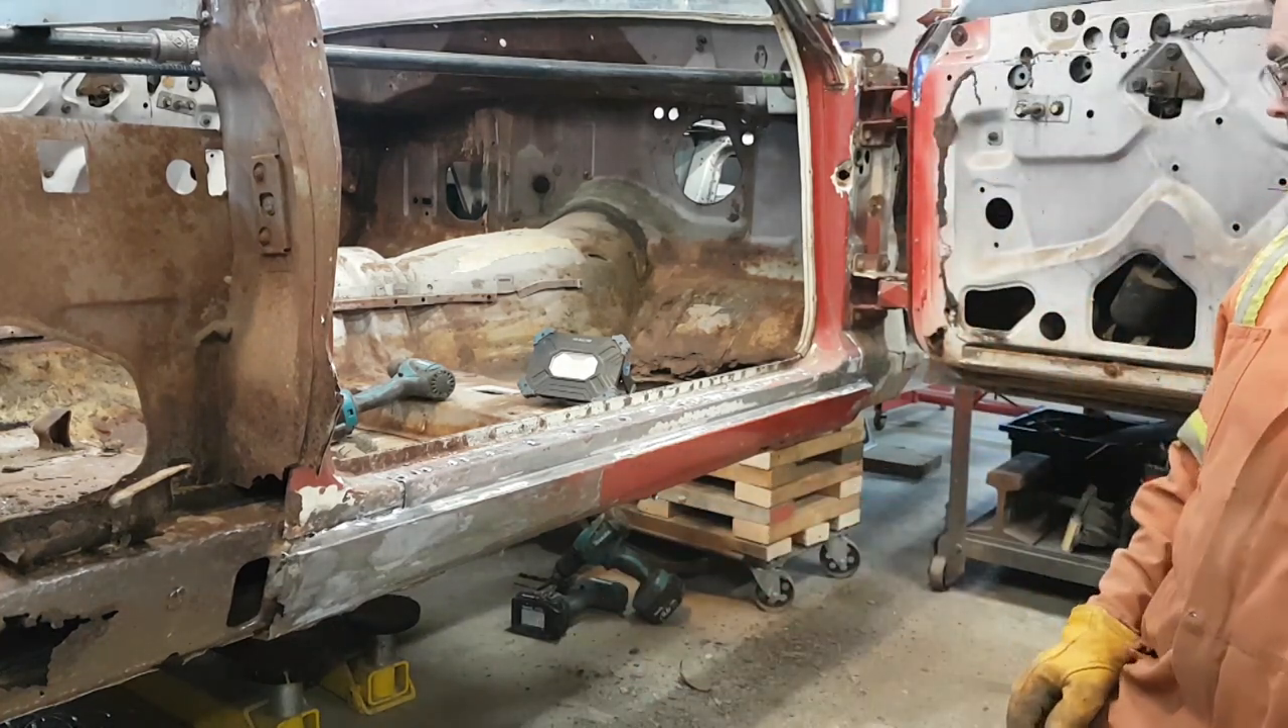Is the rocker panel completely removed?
No.